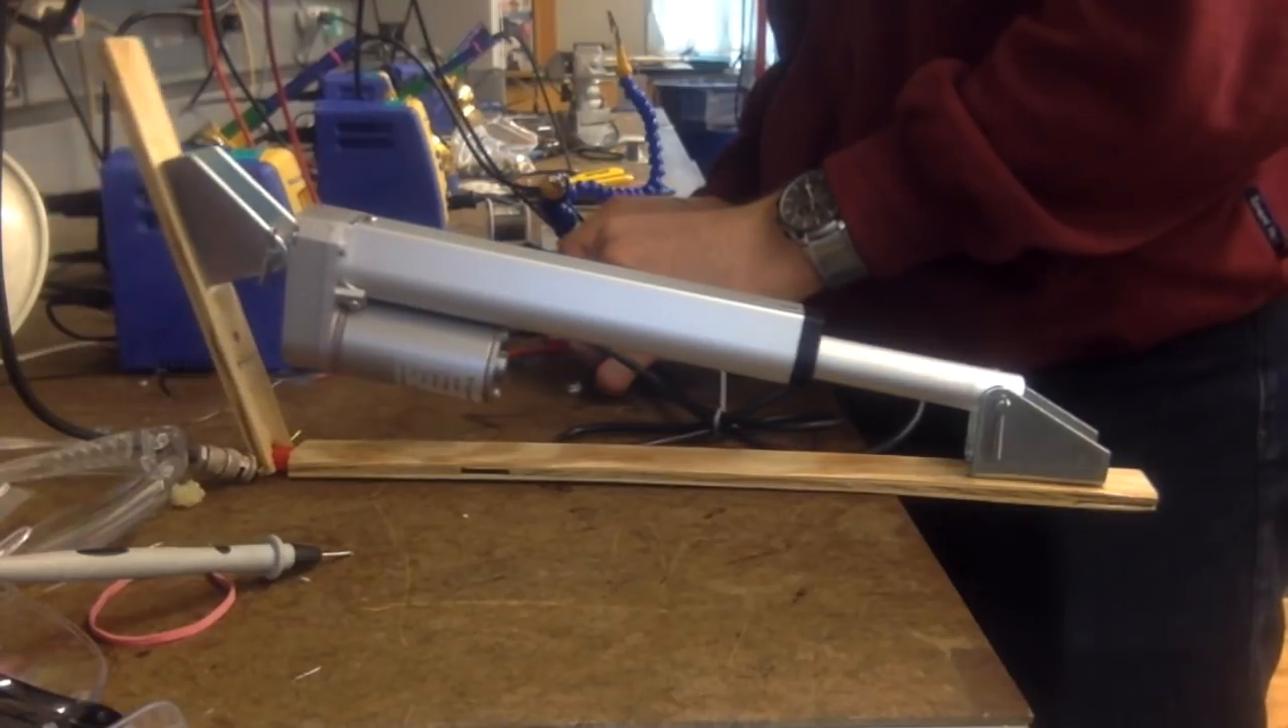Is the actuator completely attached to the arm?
Yes.